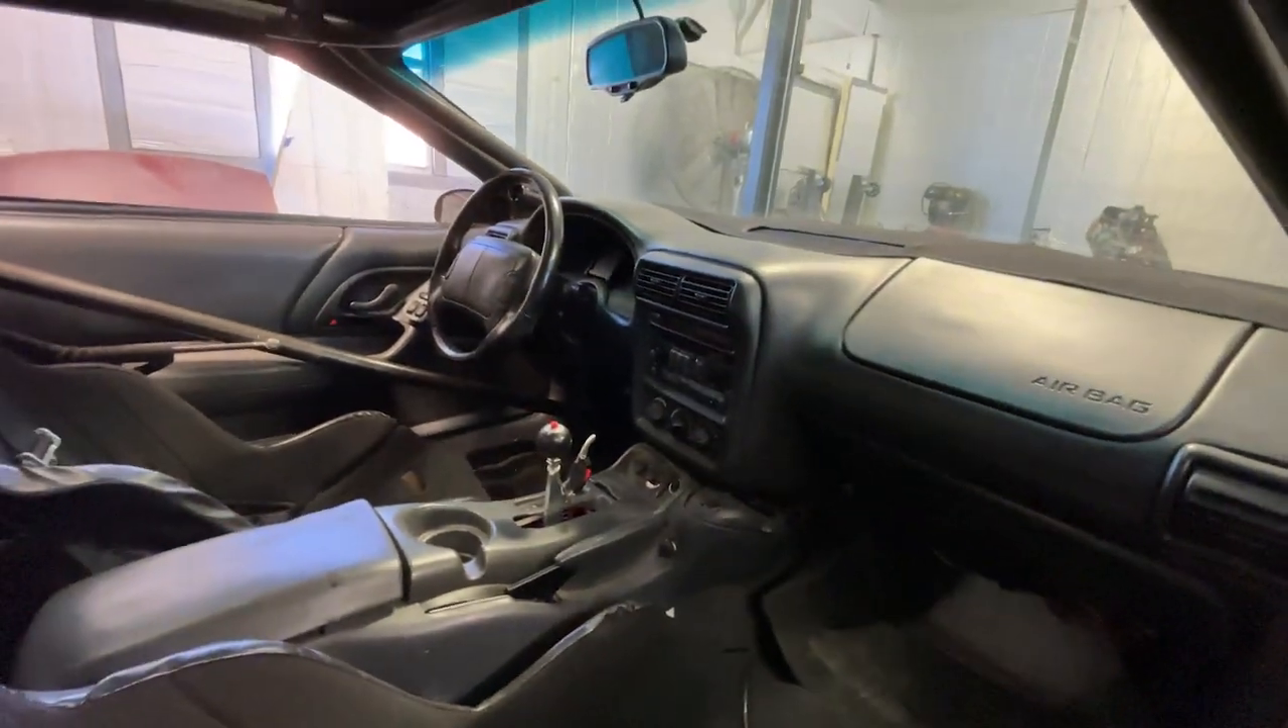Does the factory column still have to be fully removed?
Yes.